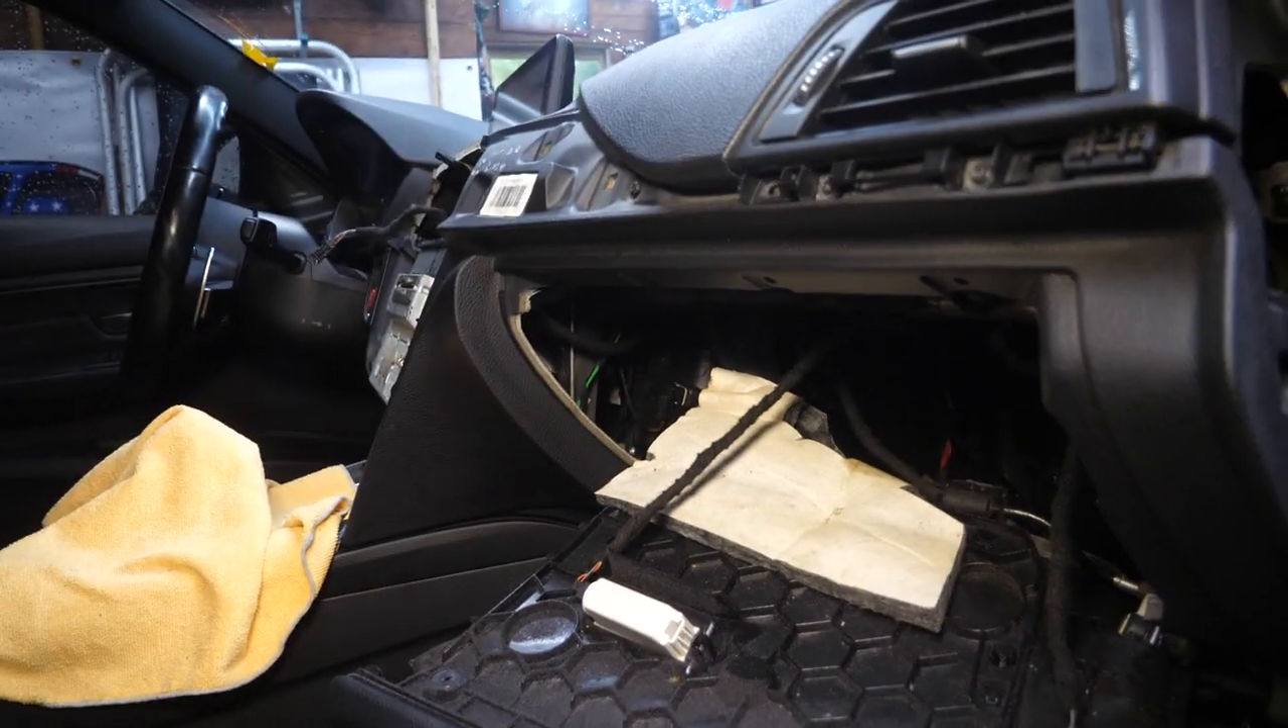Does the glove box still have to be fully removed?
No.